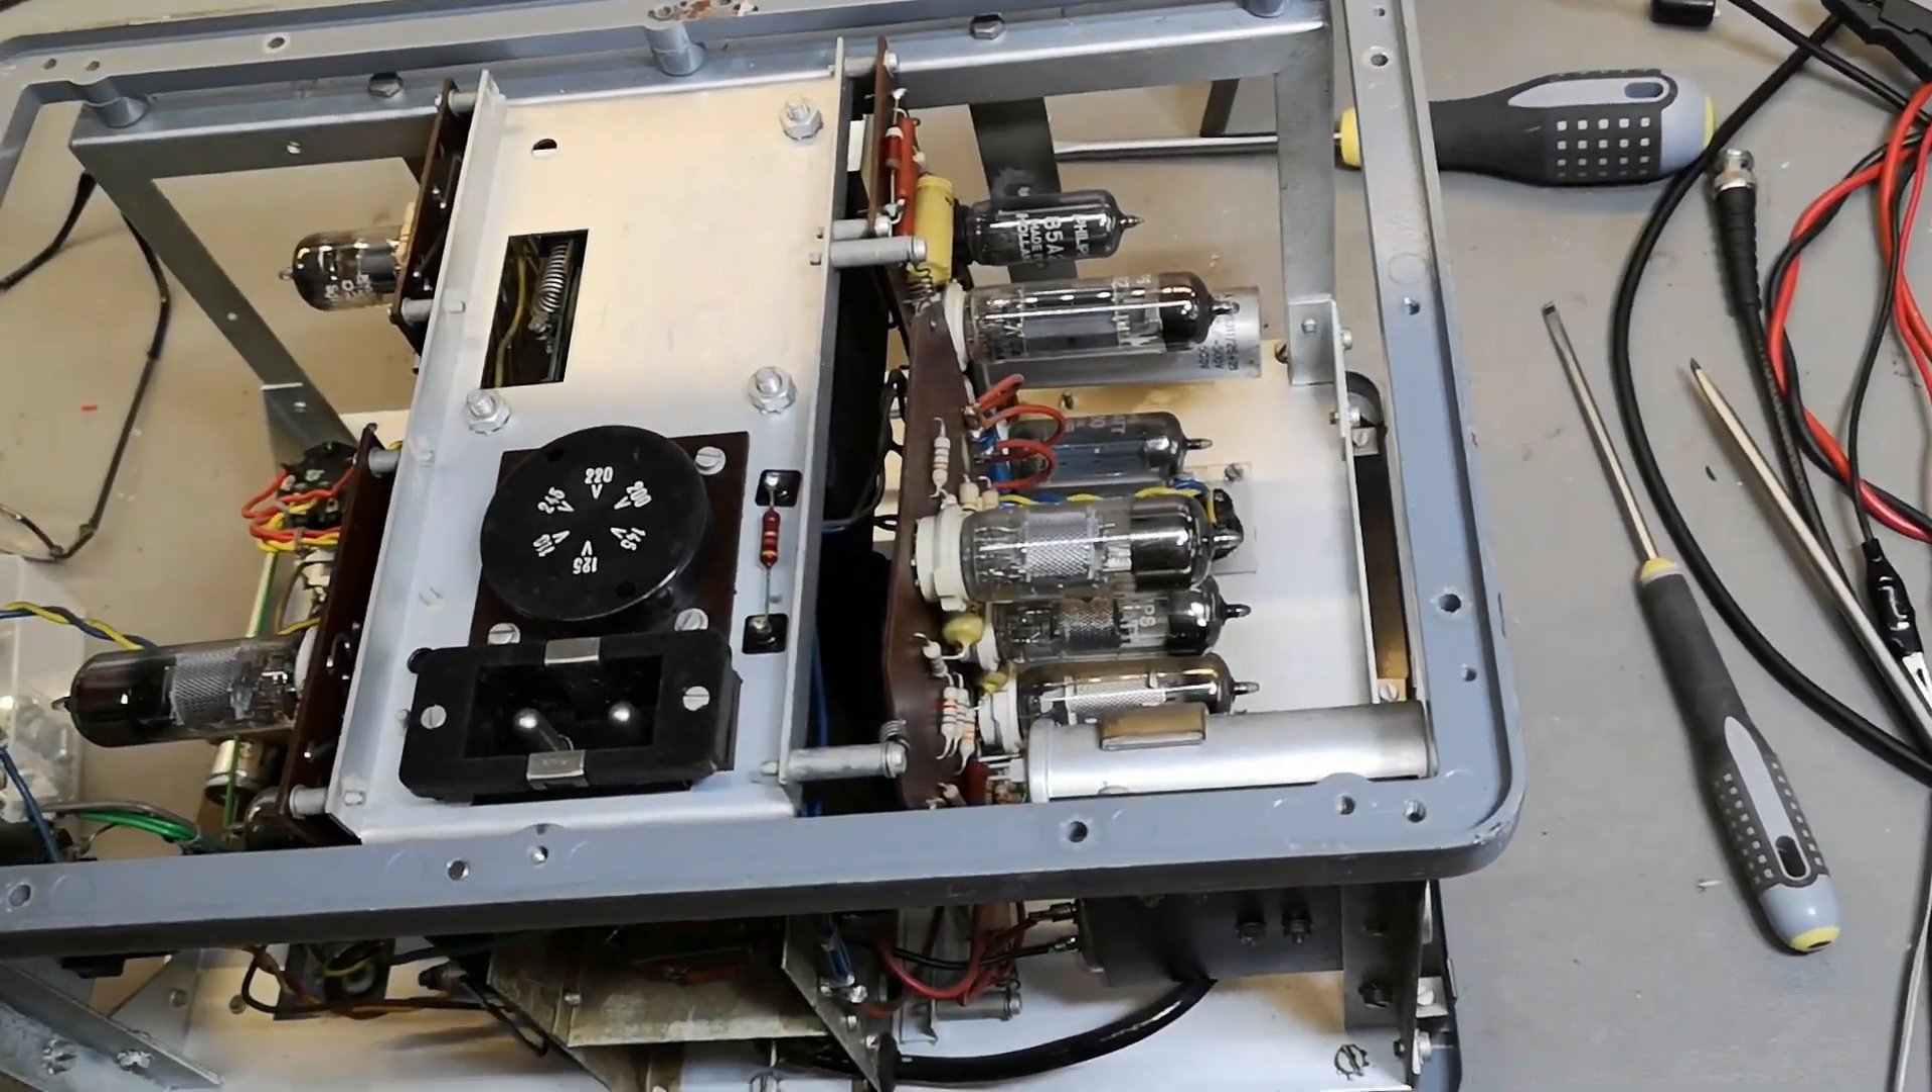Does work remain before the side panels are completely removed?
No.